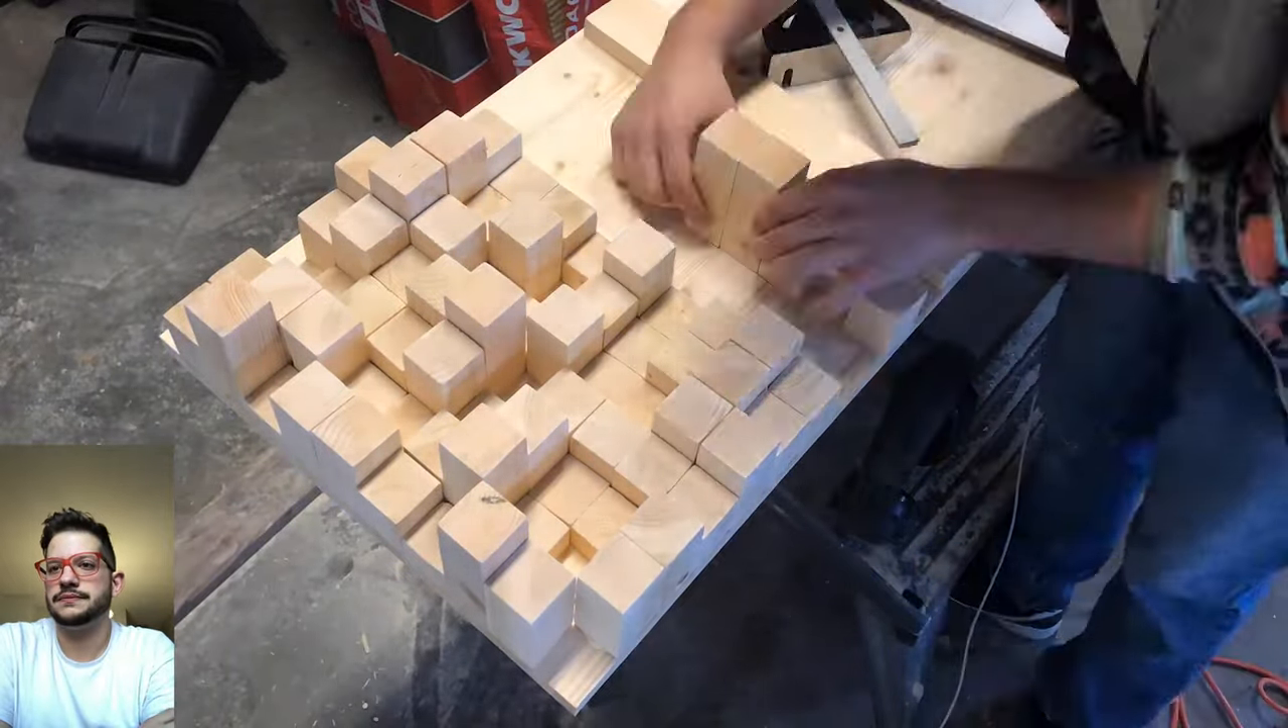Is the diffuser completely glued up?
No.